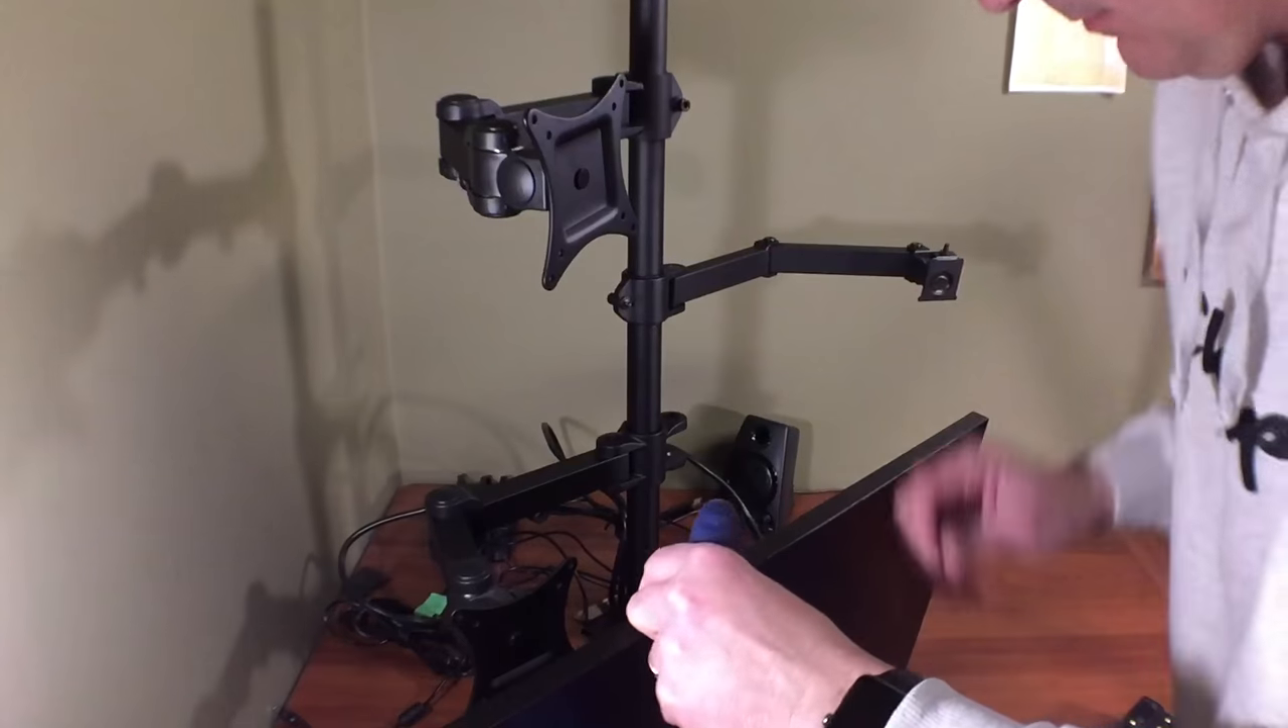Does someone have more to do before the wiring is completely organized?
Yes.